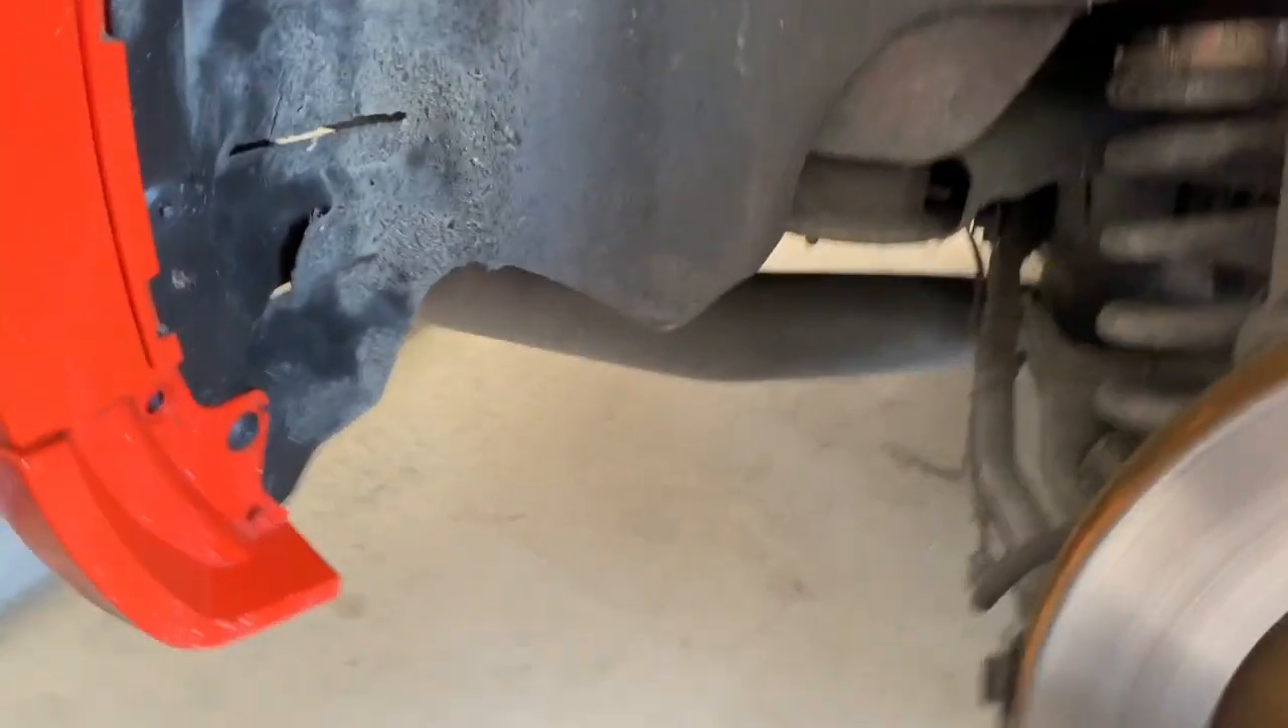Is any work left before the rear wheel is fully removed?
No.